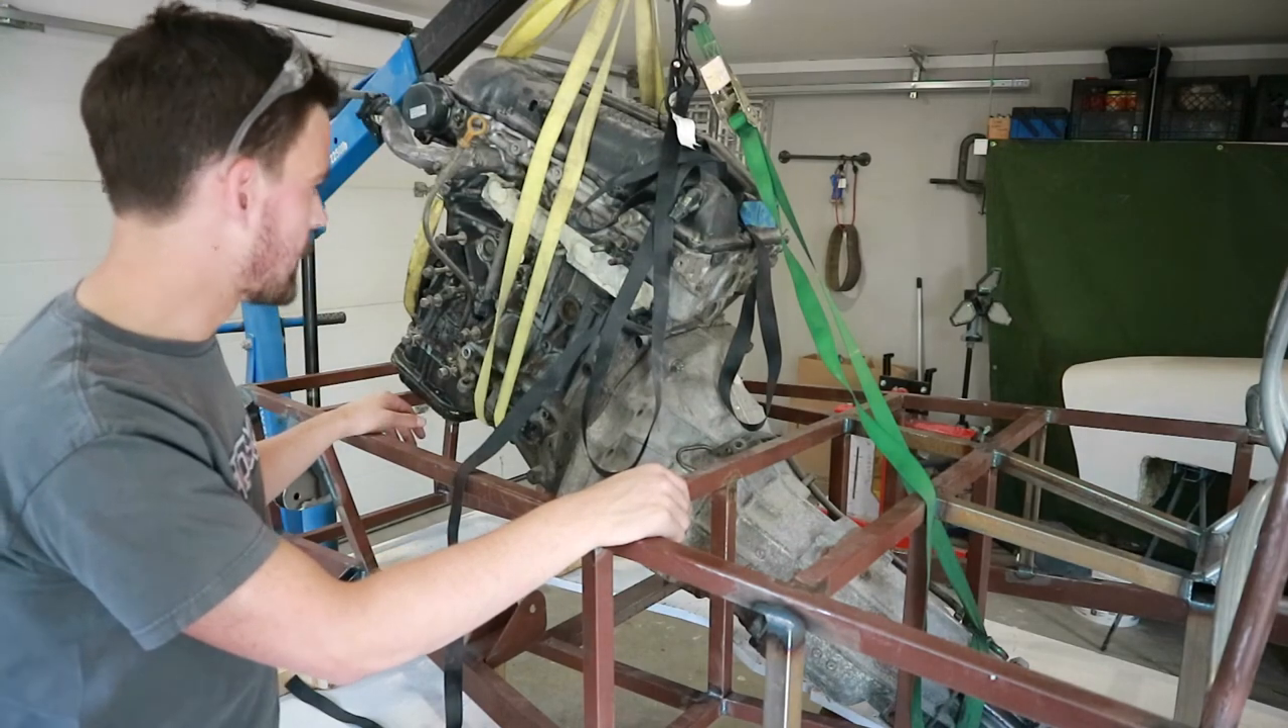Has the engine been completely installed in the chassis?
No.